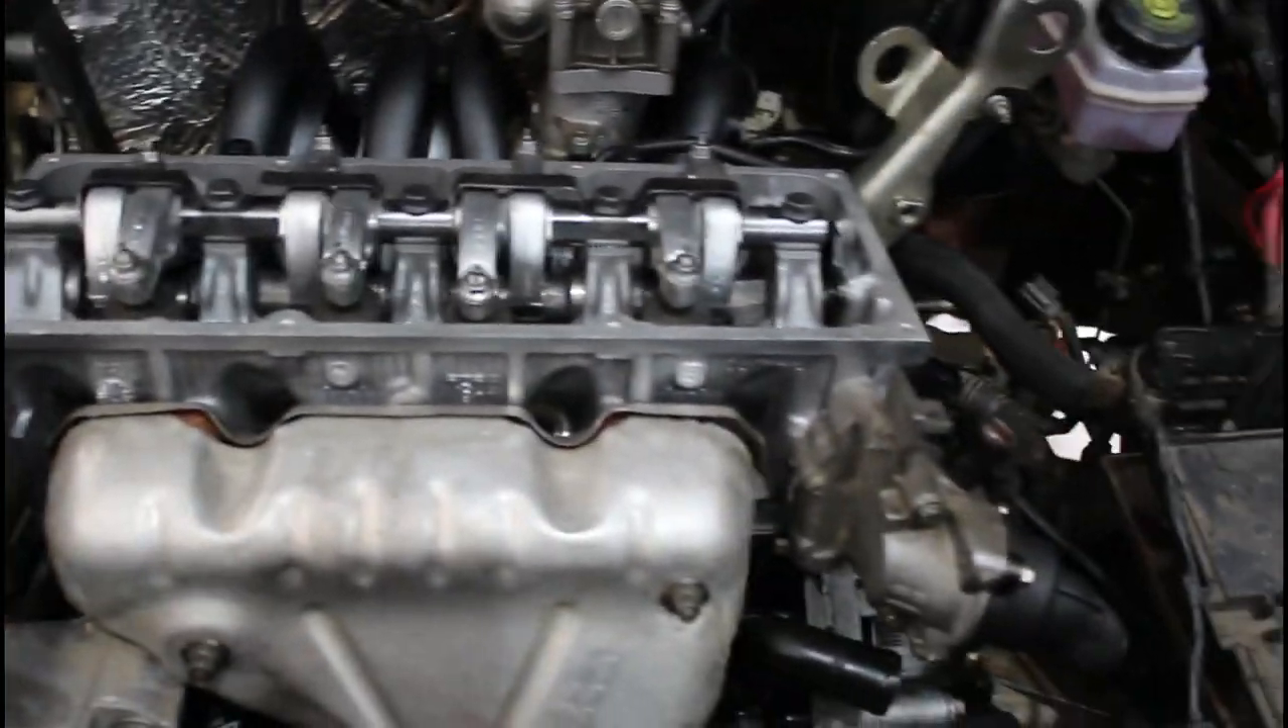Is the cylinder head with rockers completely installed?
Yes.